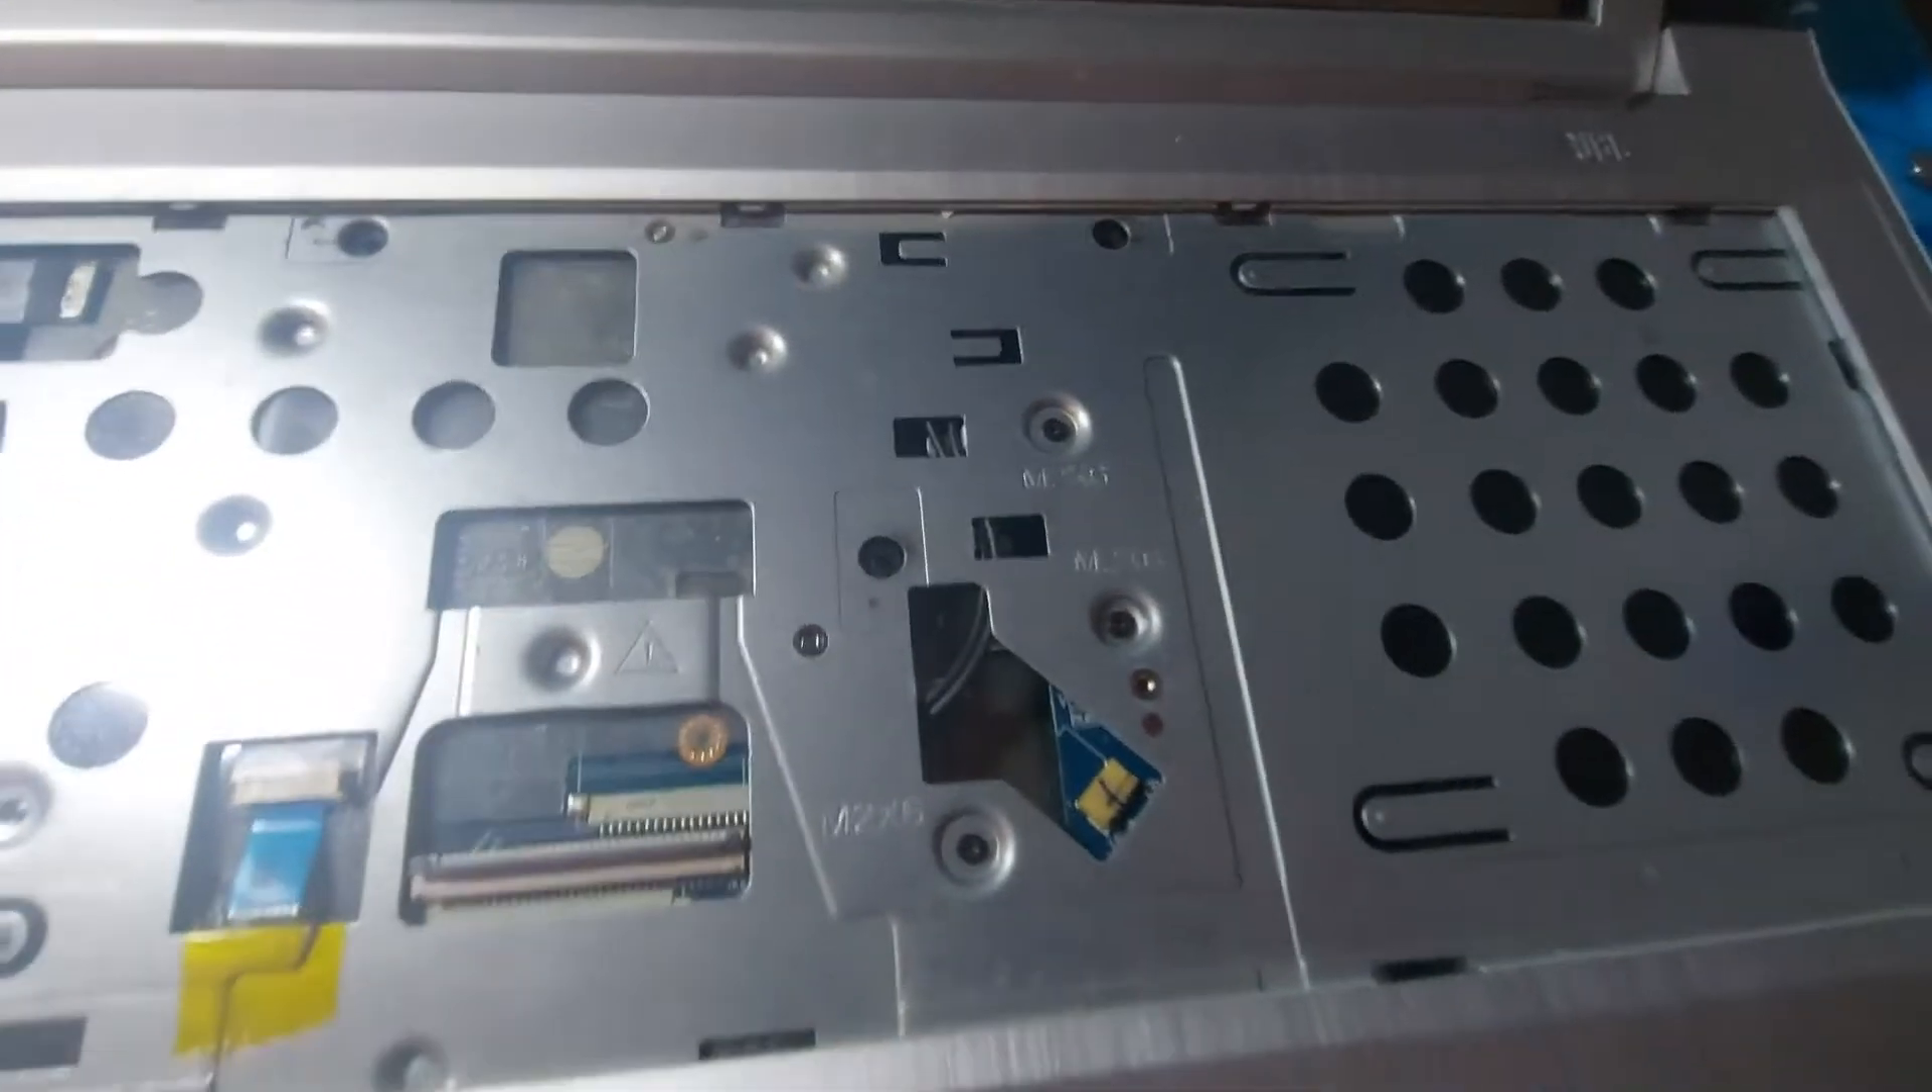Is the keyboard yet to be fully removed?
No.